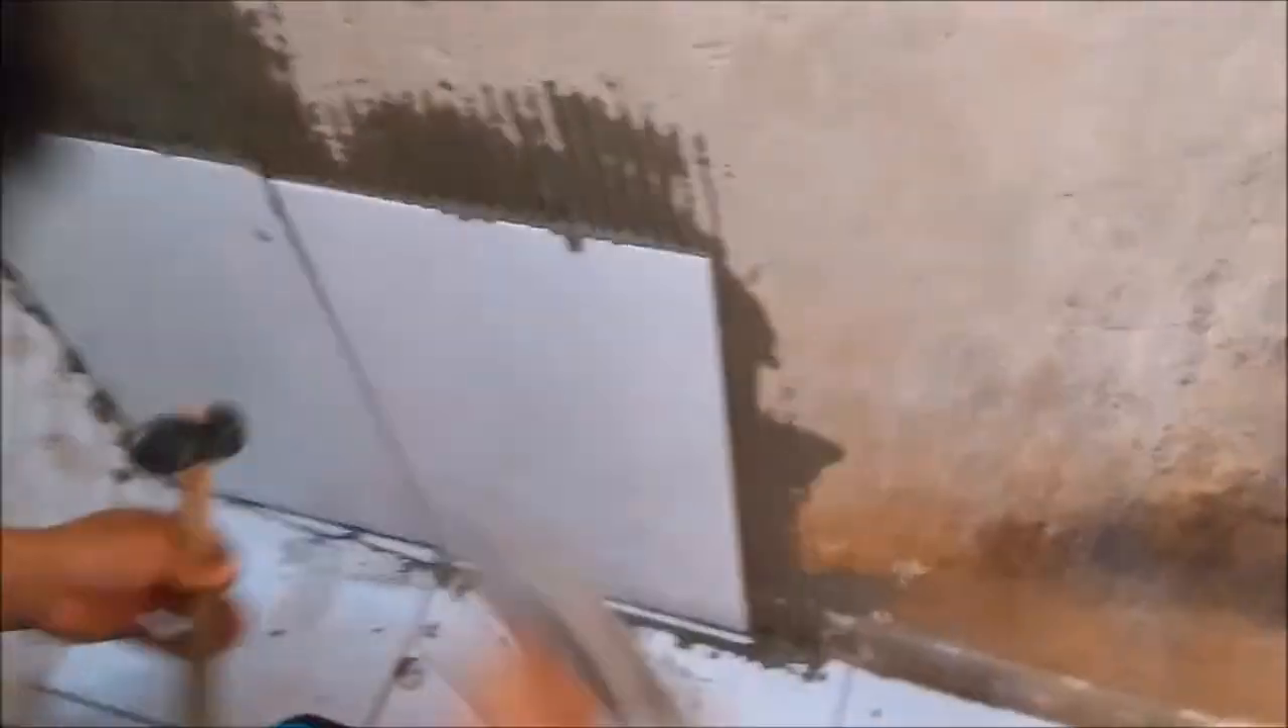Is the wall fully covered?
No.